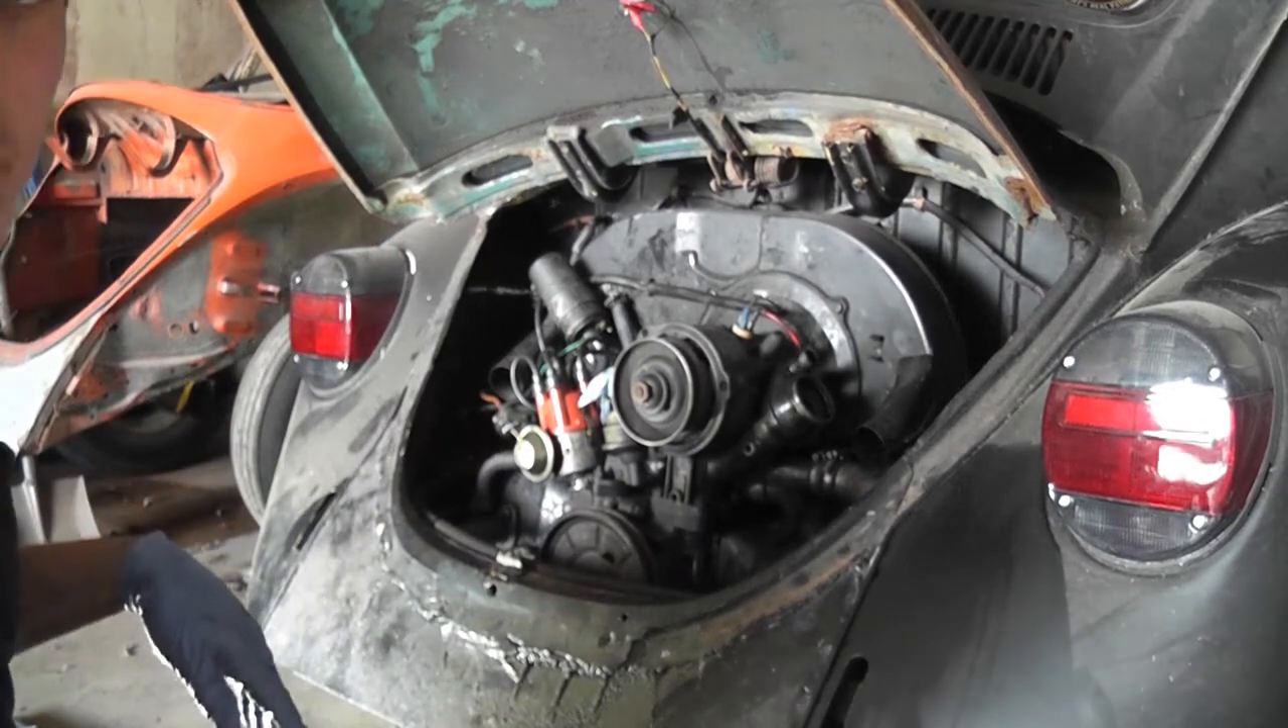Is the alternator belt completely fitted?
No.